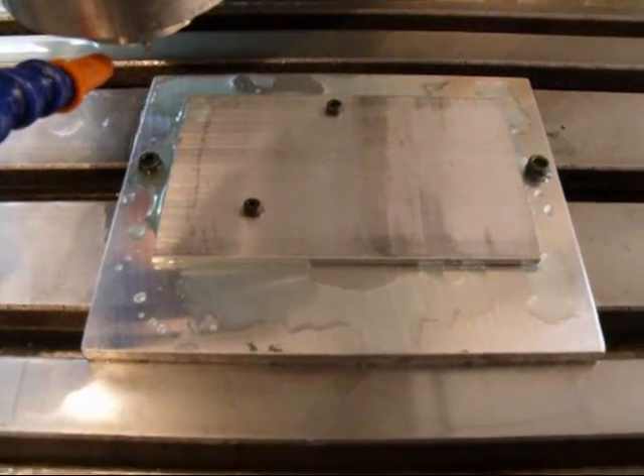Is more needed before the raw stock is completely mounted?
No.